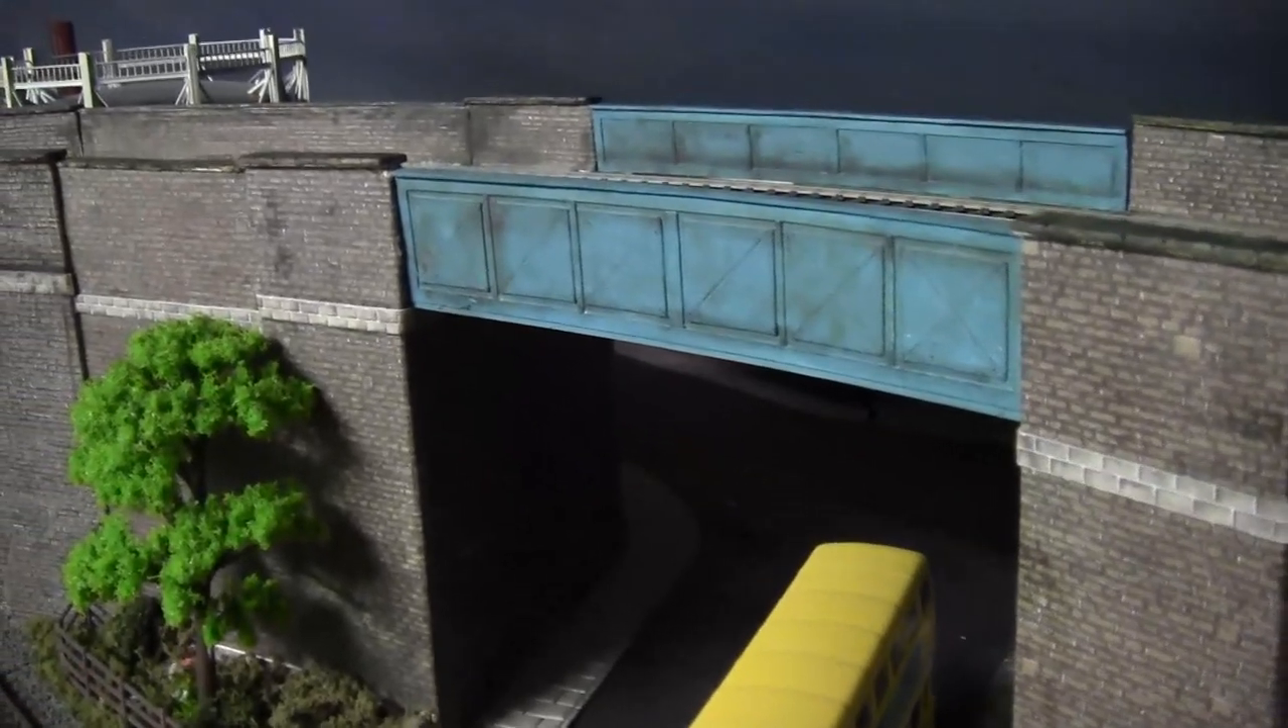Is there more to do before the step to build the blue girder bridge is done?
No.